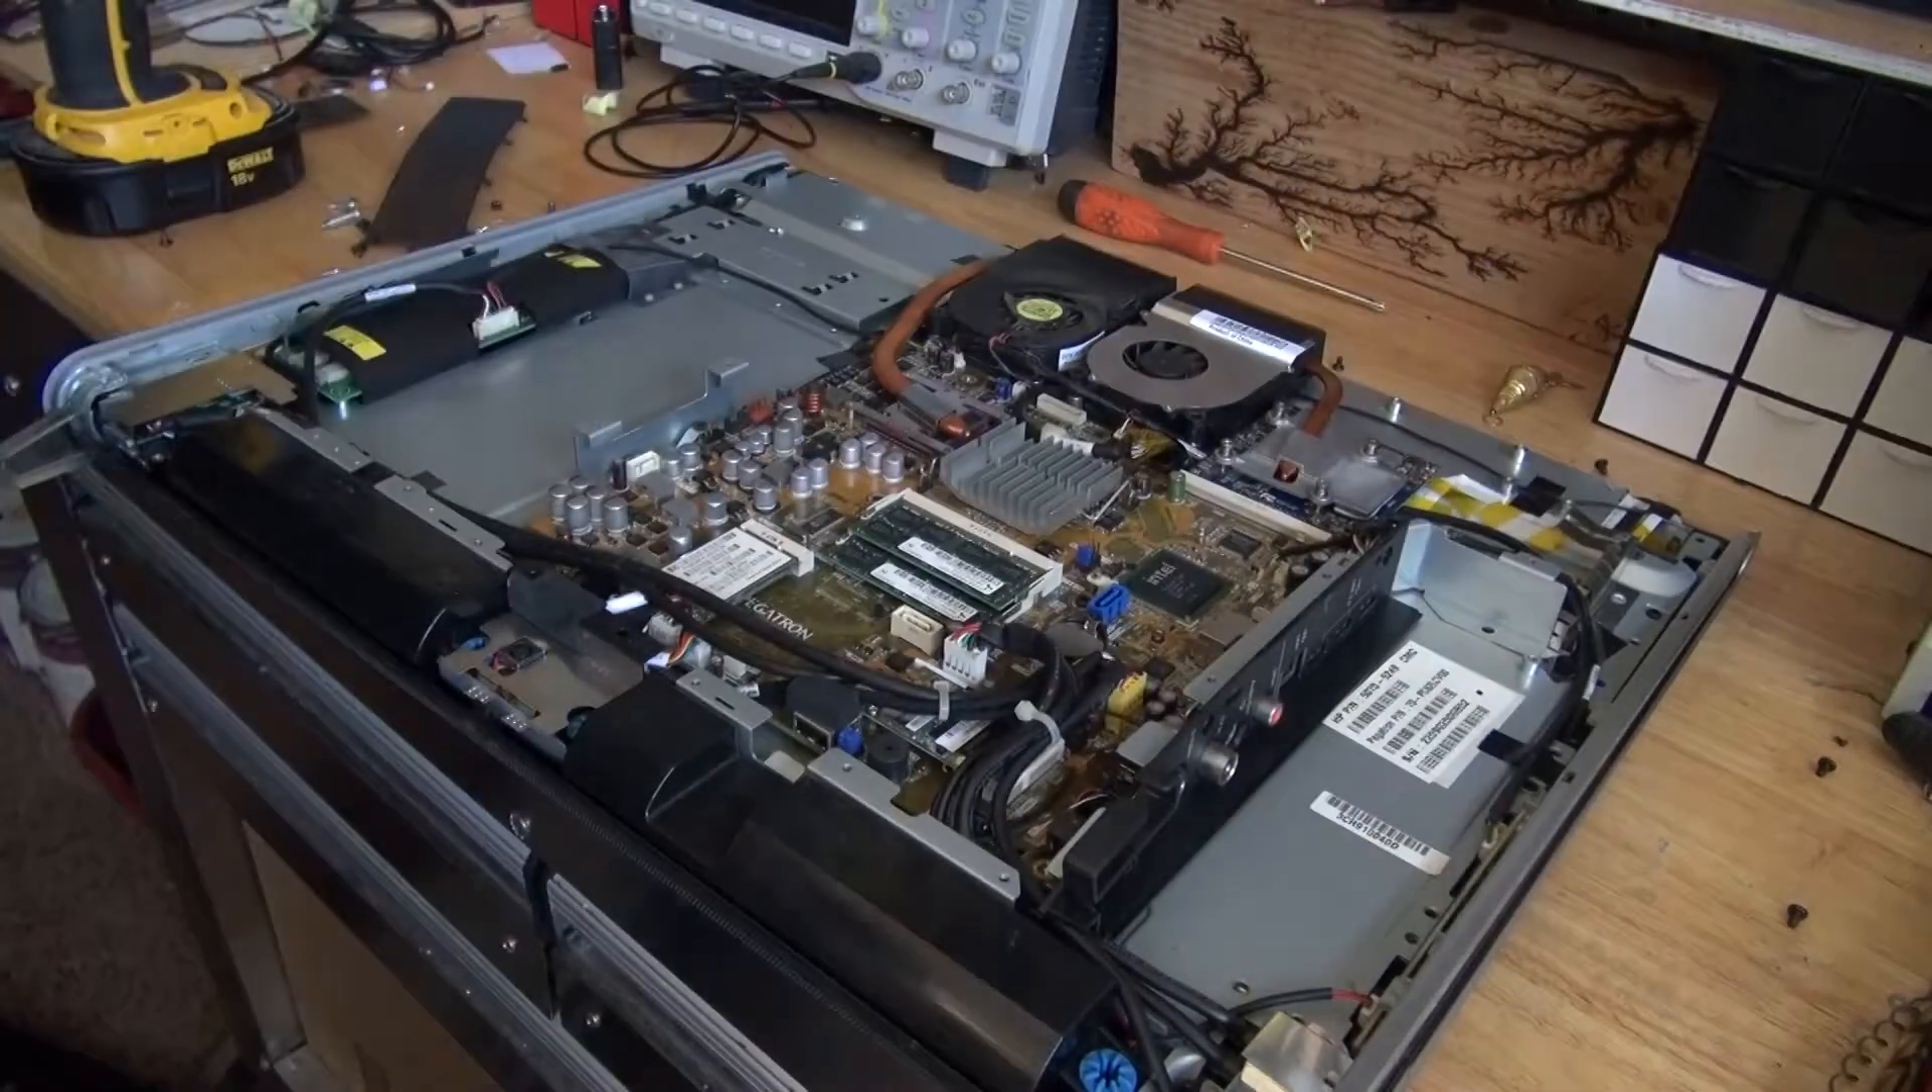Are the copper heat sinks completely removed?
No.